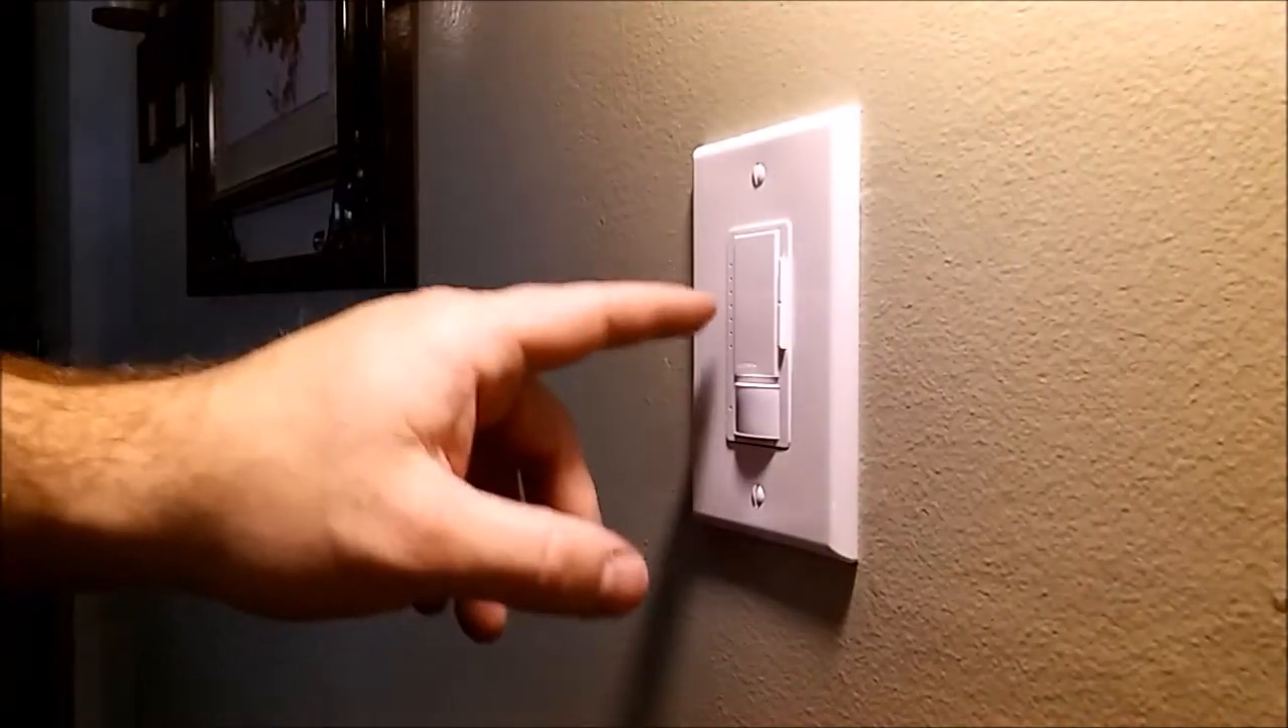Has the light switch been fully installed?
Yes.